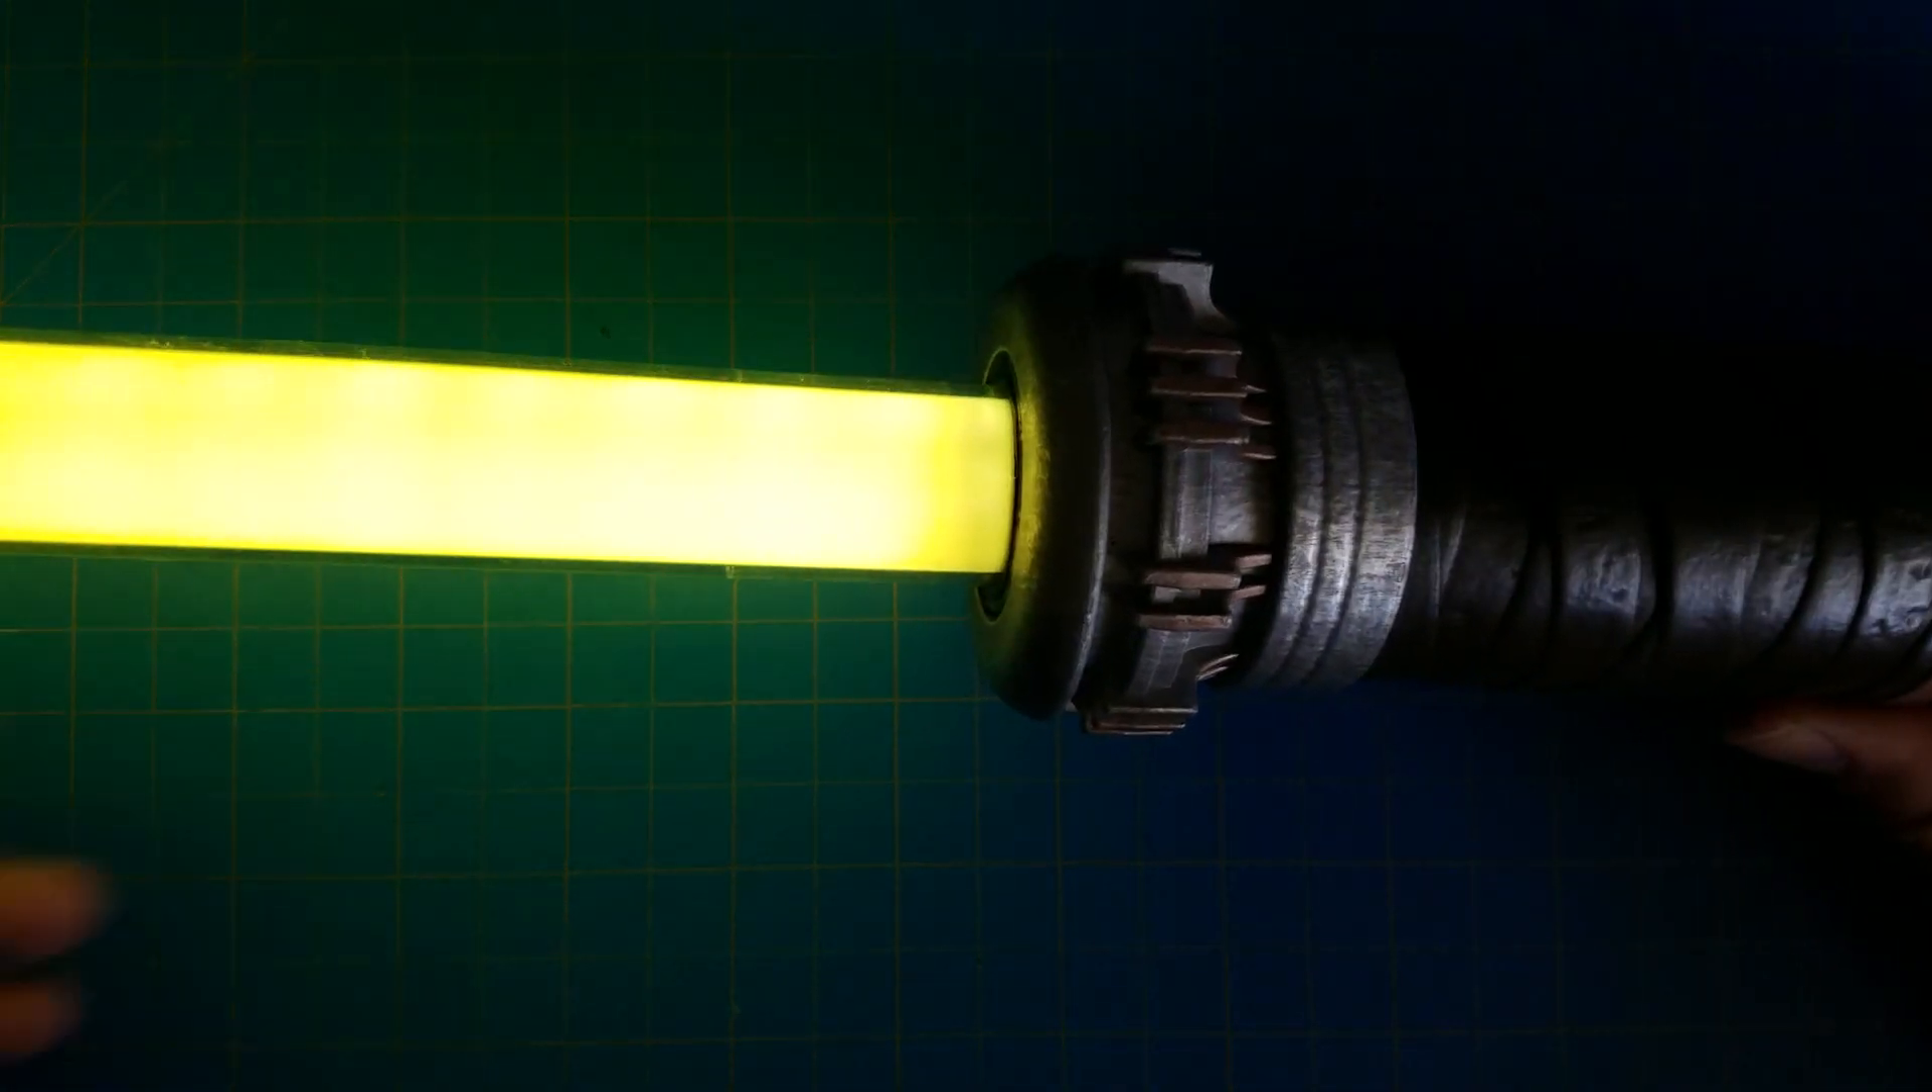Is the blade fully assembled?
Yes.